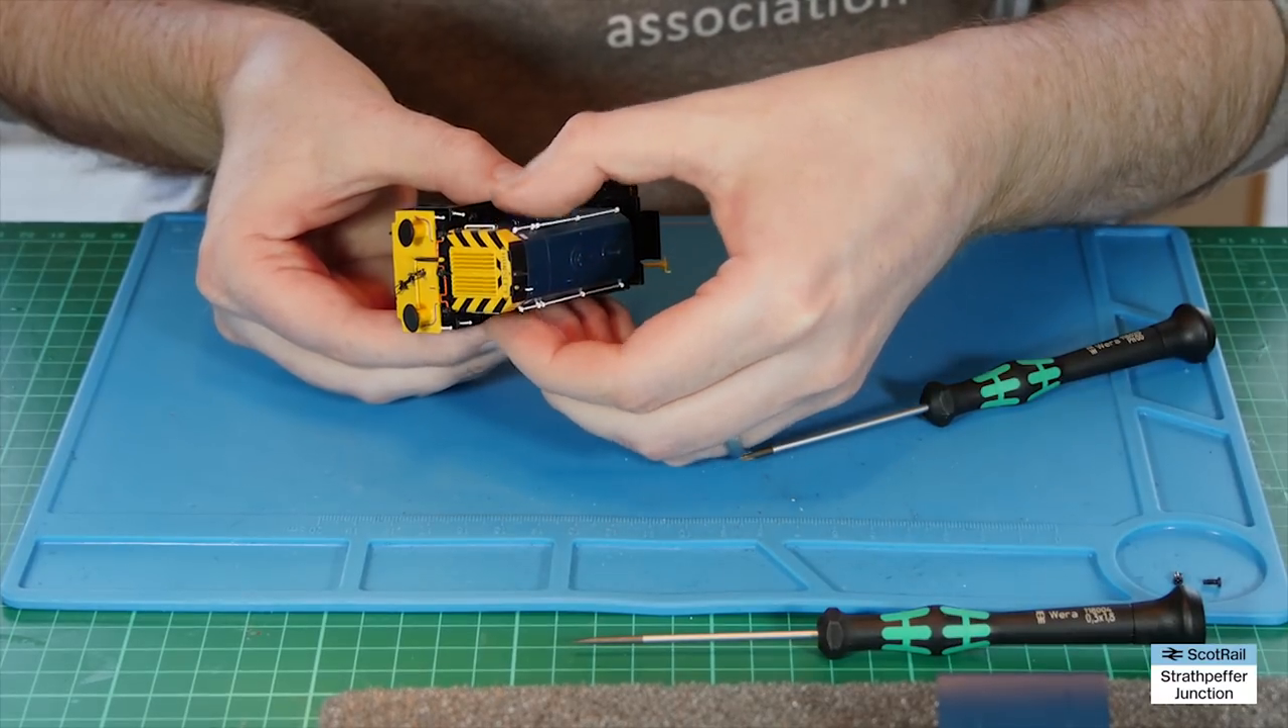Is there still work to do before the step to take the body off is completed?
Yes.